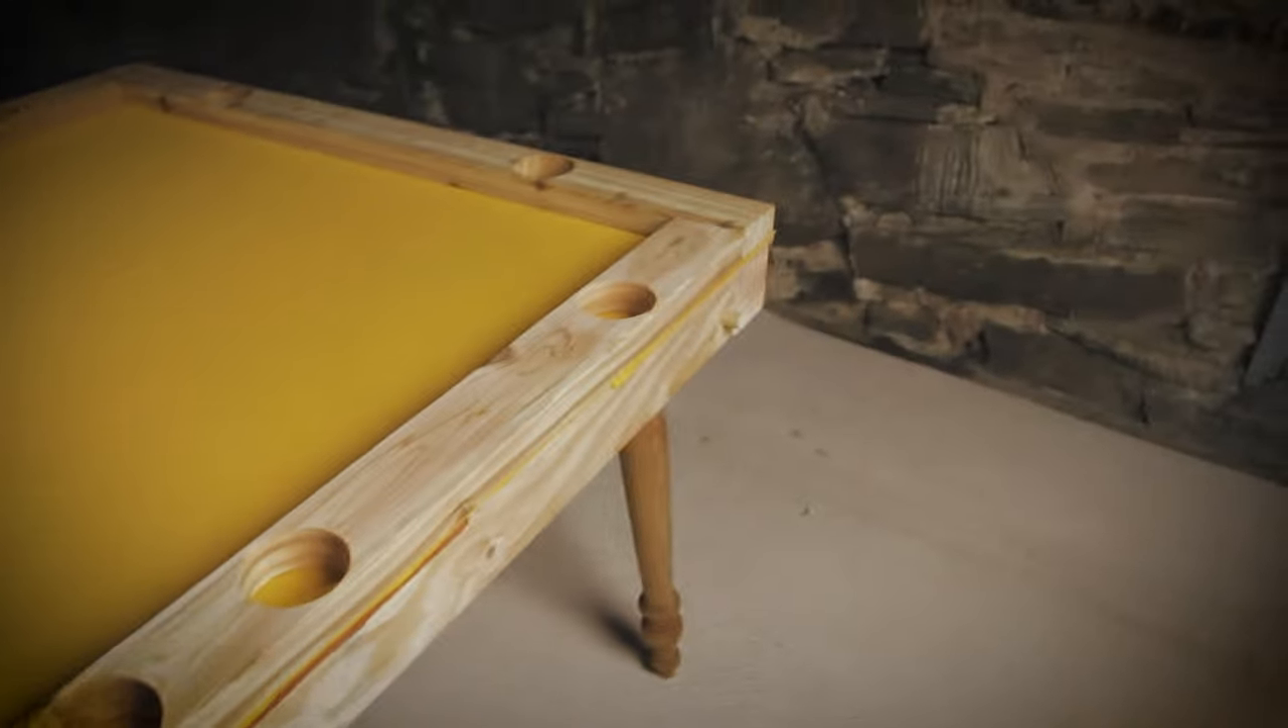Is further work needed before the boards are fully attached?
No.